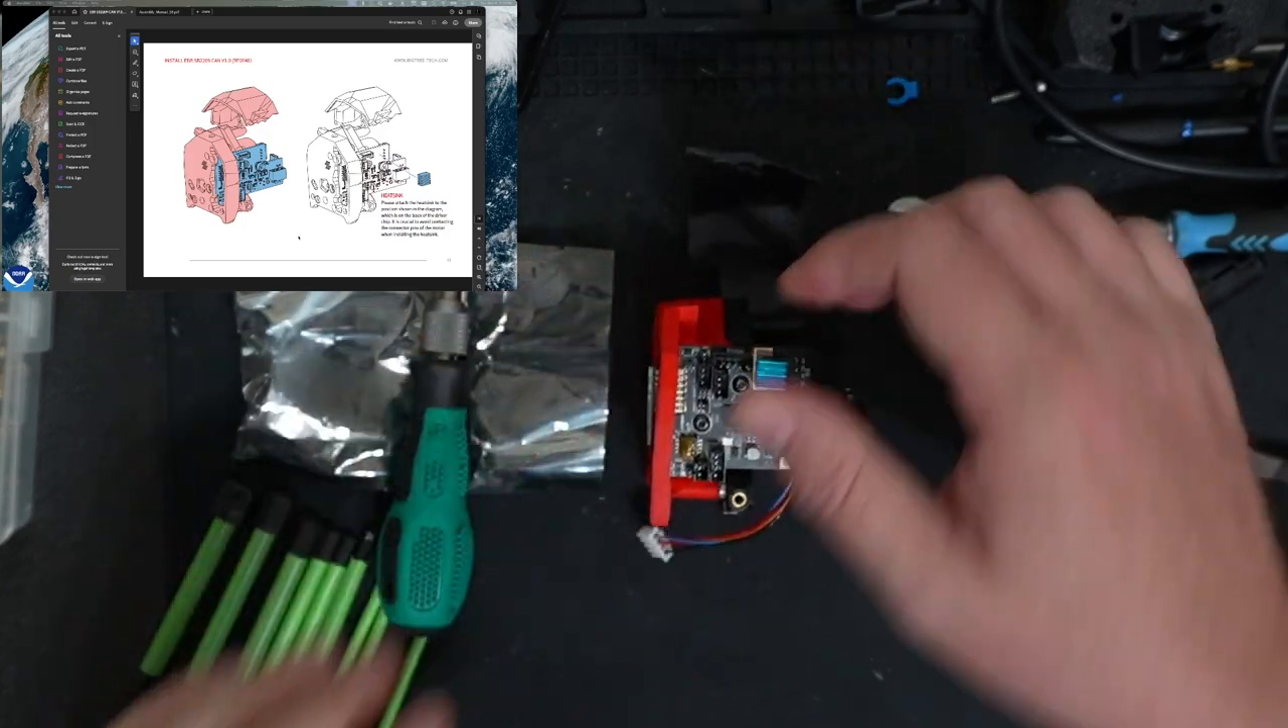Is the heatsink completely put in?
Yes.